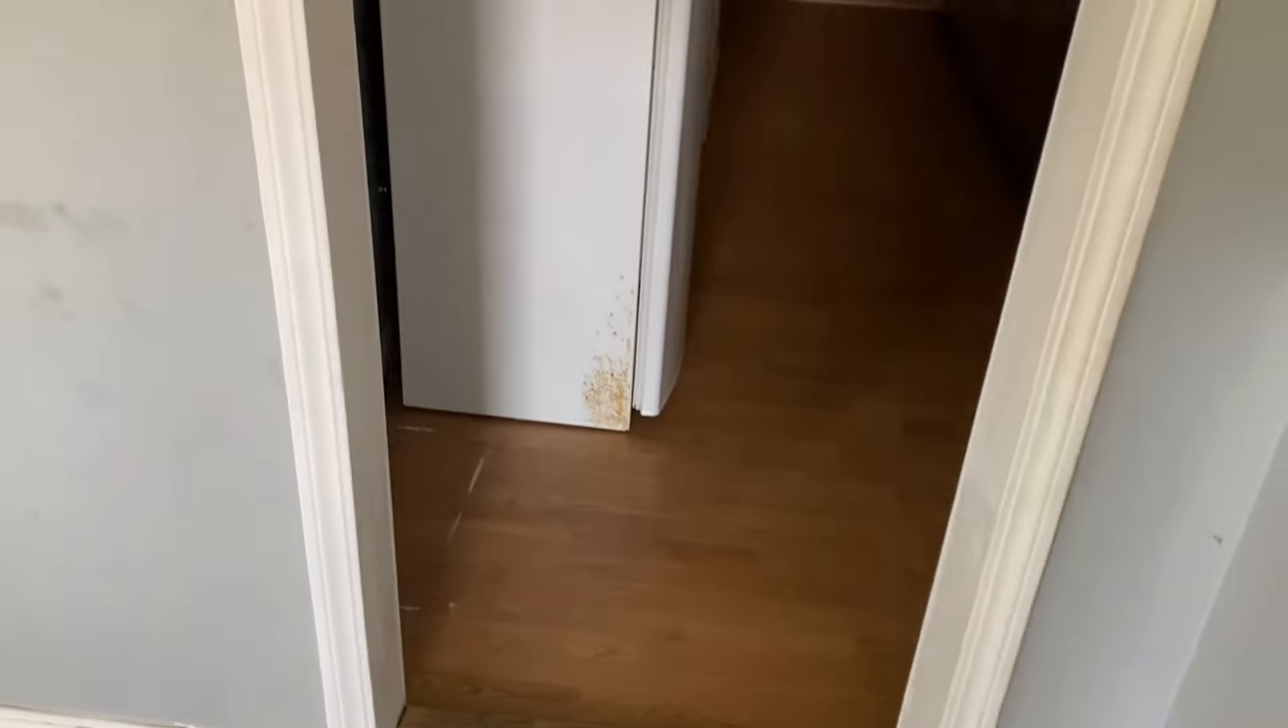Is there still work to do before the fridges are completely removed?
Yes.